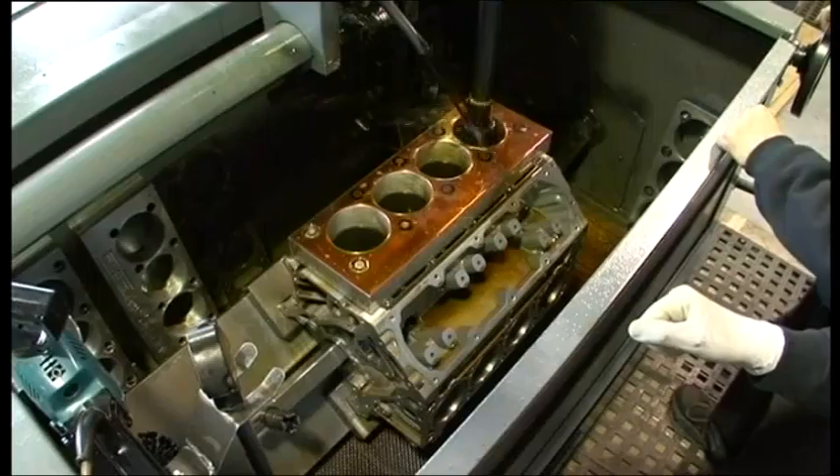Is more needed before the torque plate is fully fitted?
No.